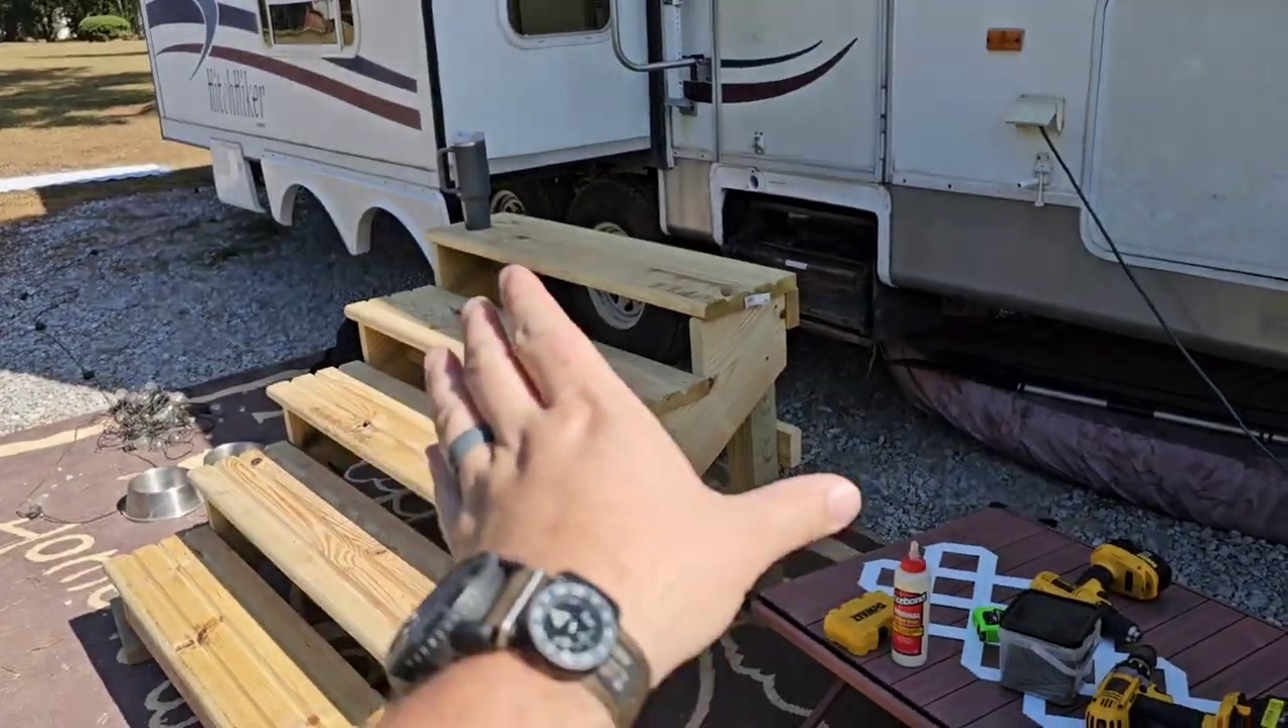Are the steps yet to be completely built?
No.